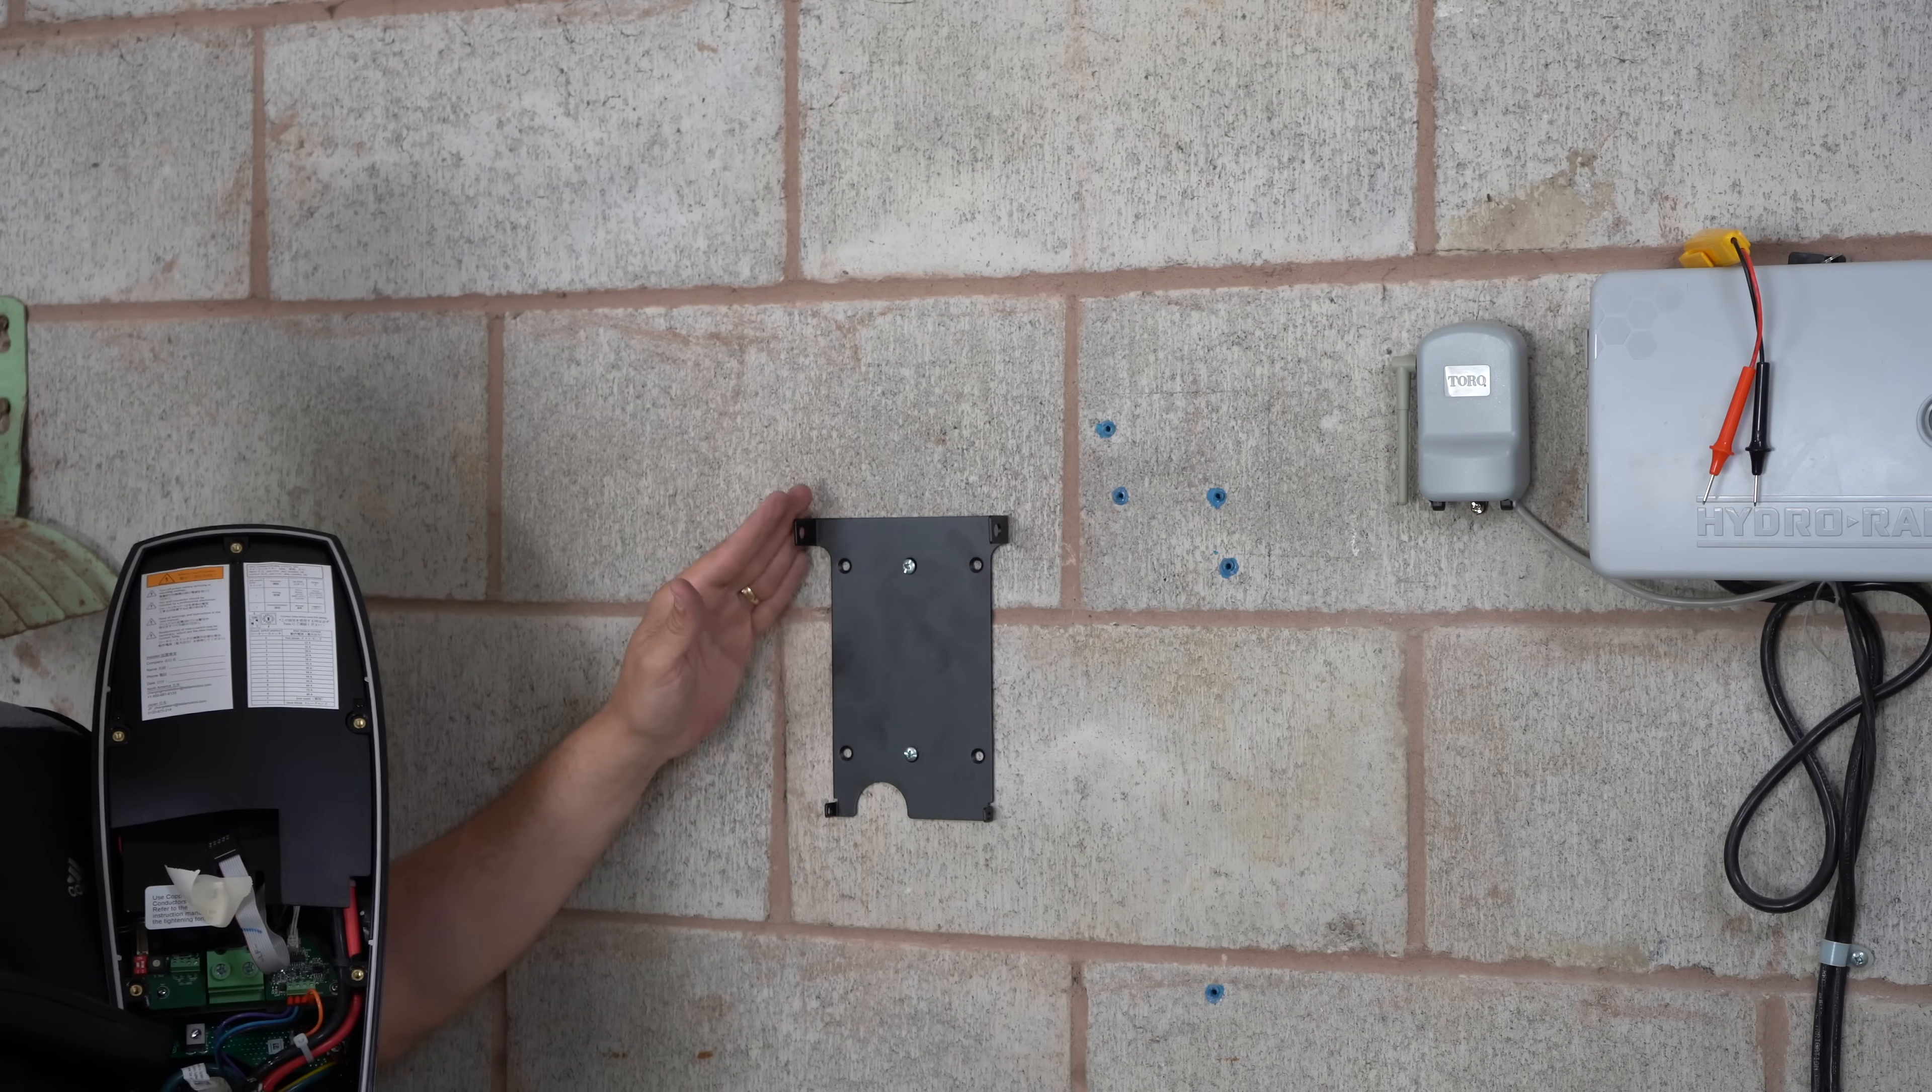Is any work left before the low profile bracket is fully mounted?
No.